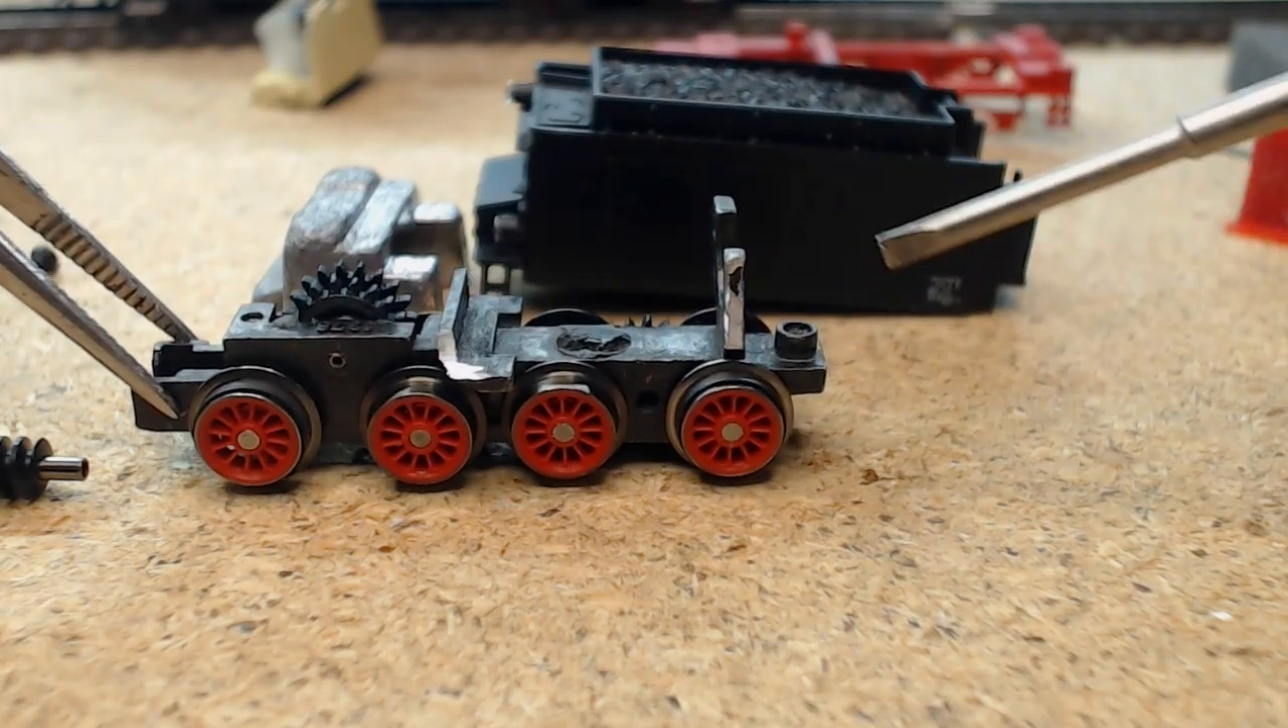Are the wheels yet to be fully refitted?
No.